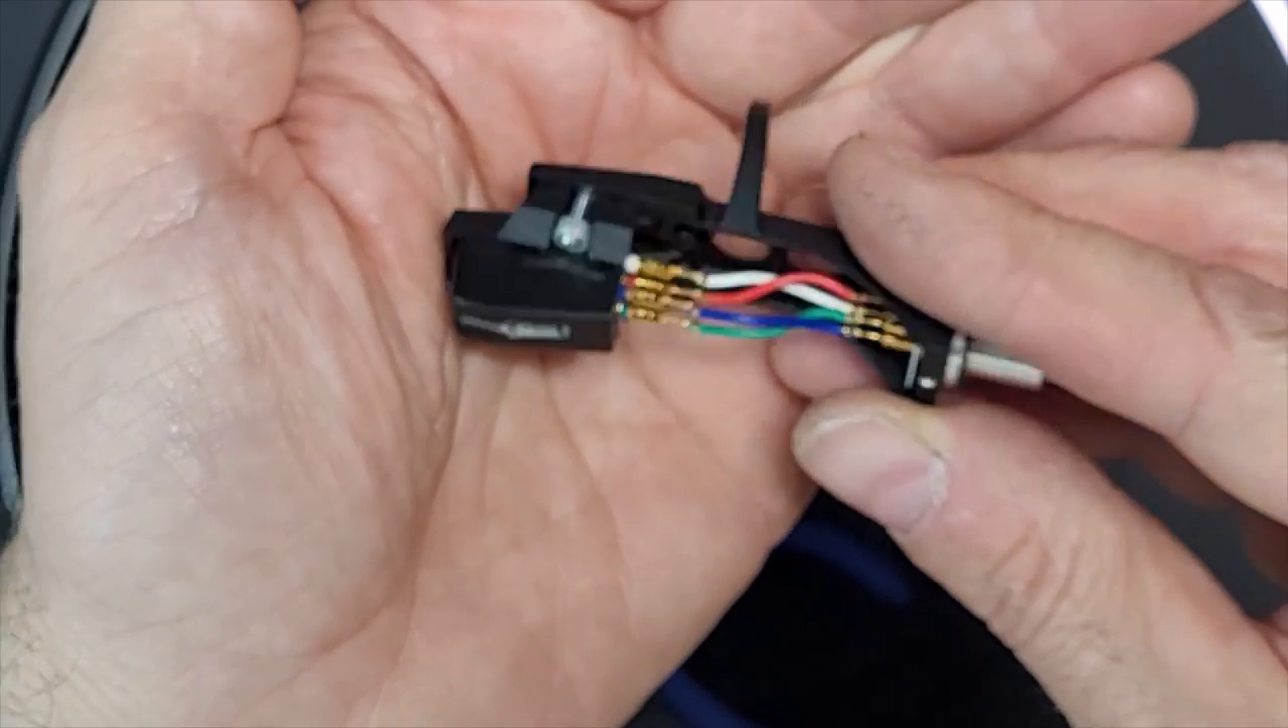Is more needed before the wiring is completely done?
No.